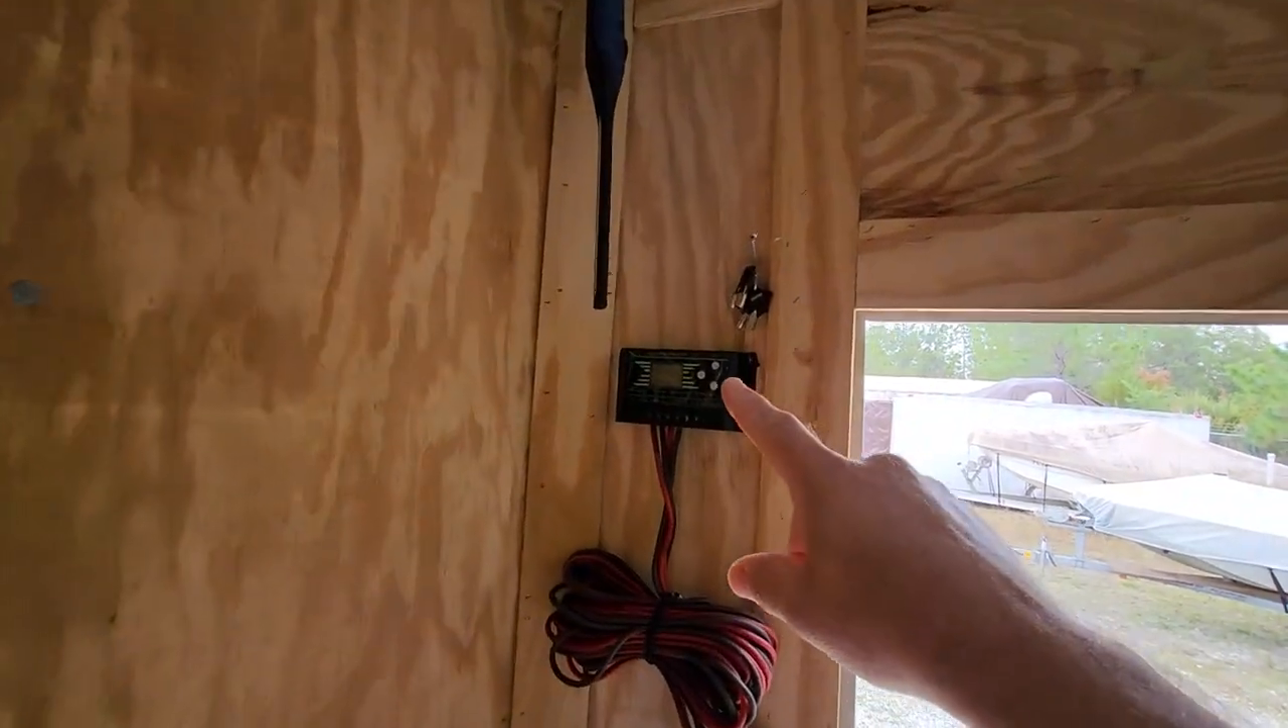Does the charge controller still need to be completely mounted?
No.